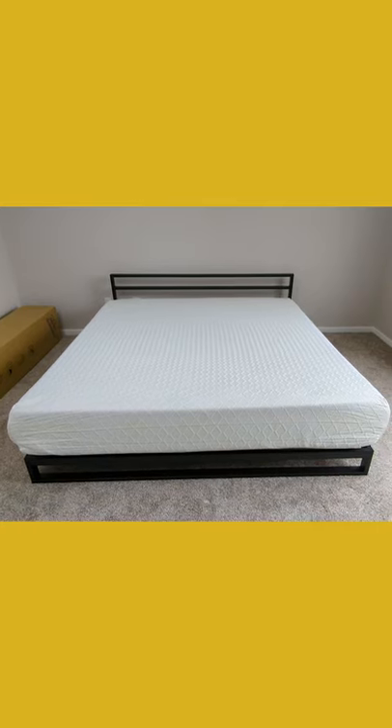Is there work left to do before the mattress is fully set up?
No.